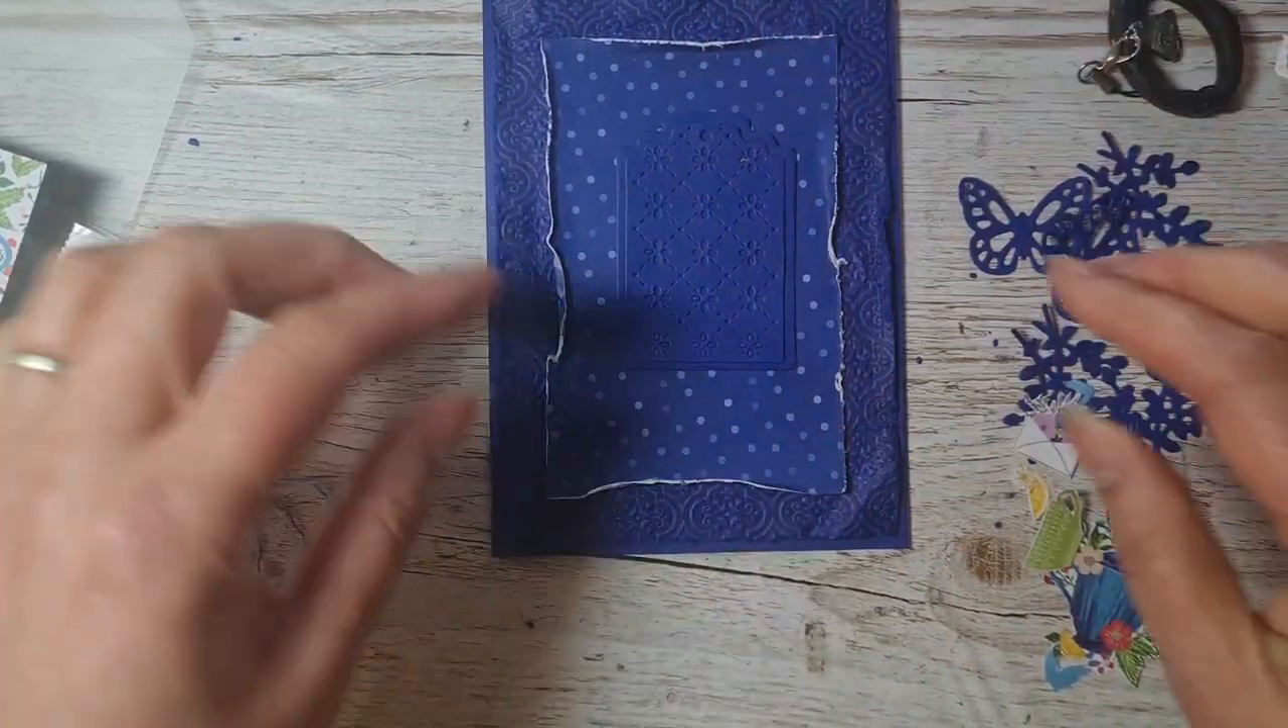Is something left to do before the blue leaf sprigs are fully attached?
Yes.